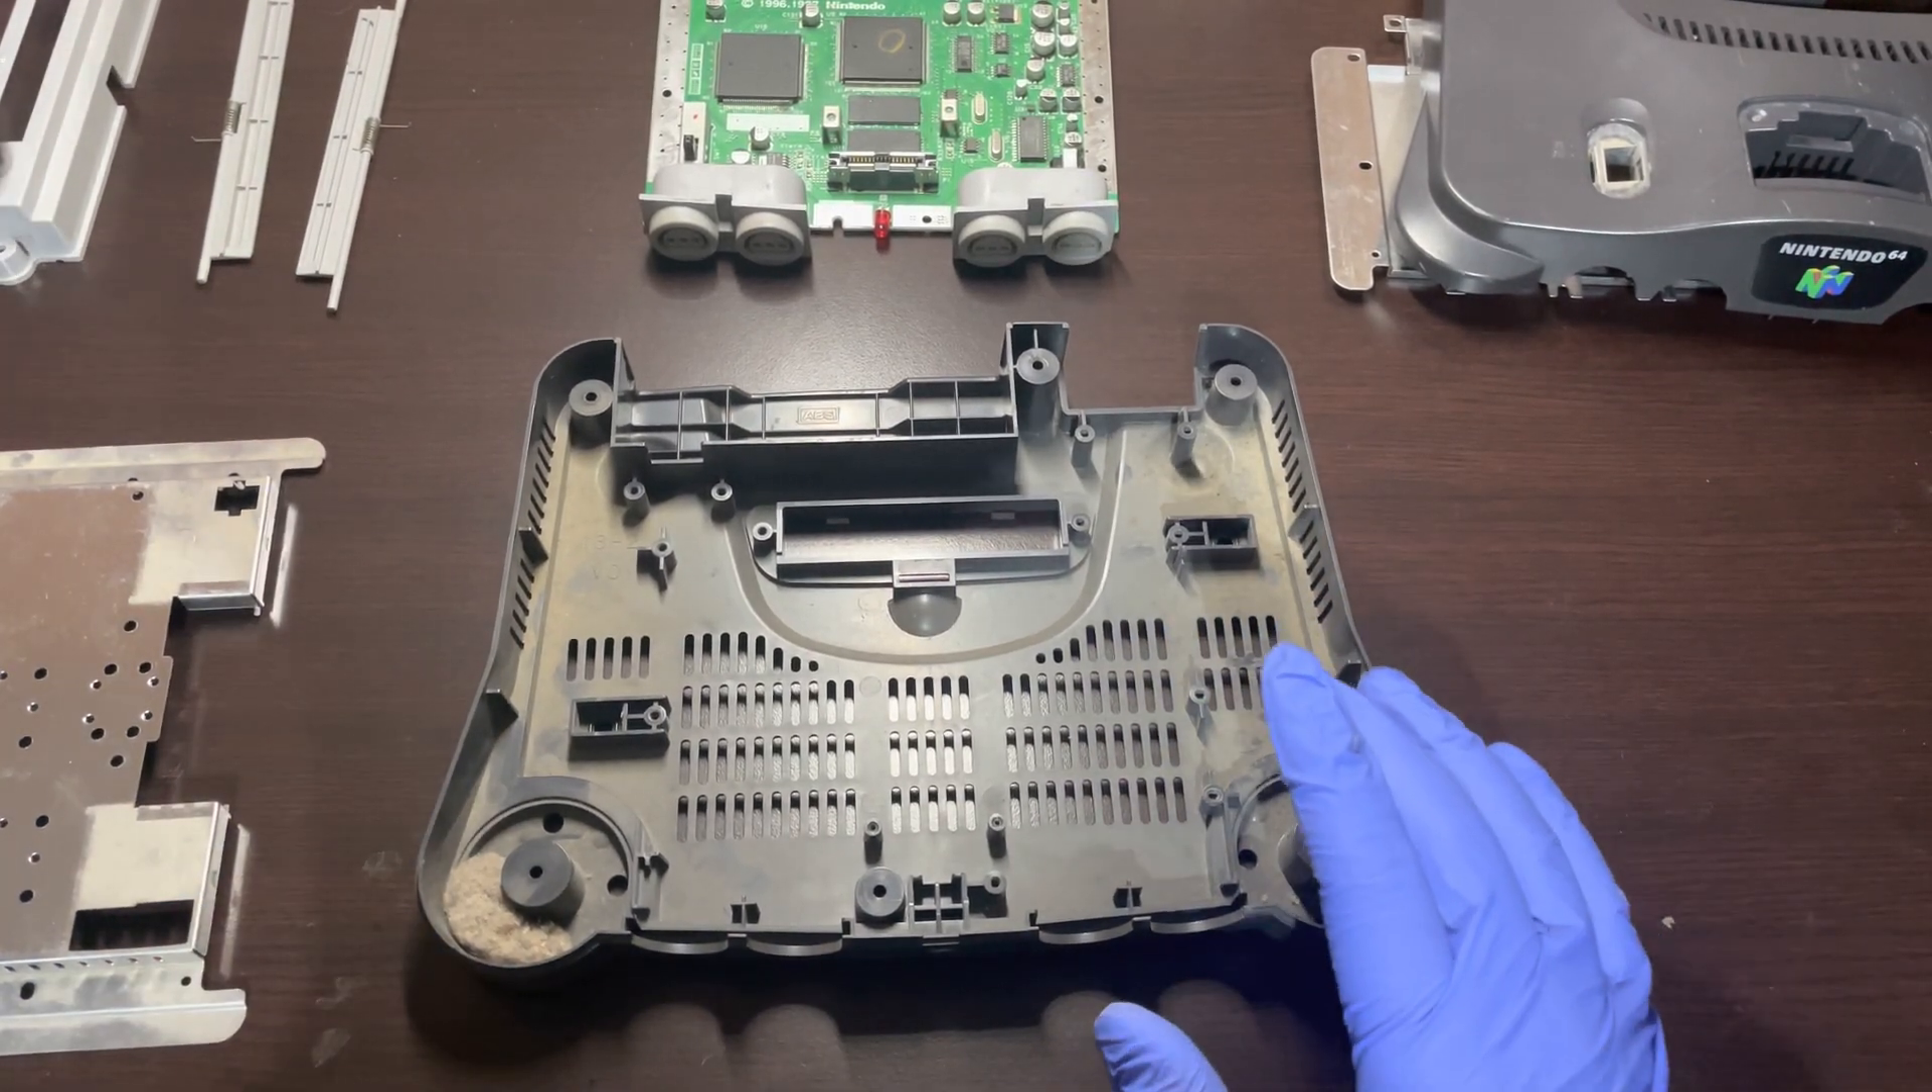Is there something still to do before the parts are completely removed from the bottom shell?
No.